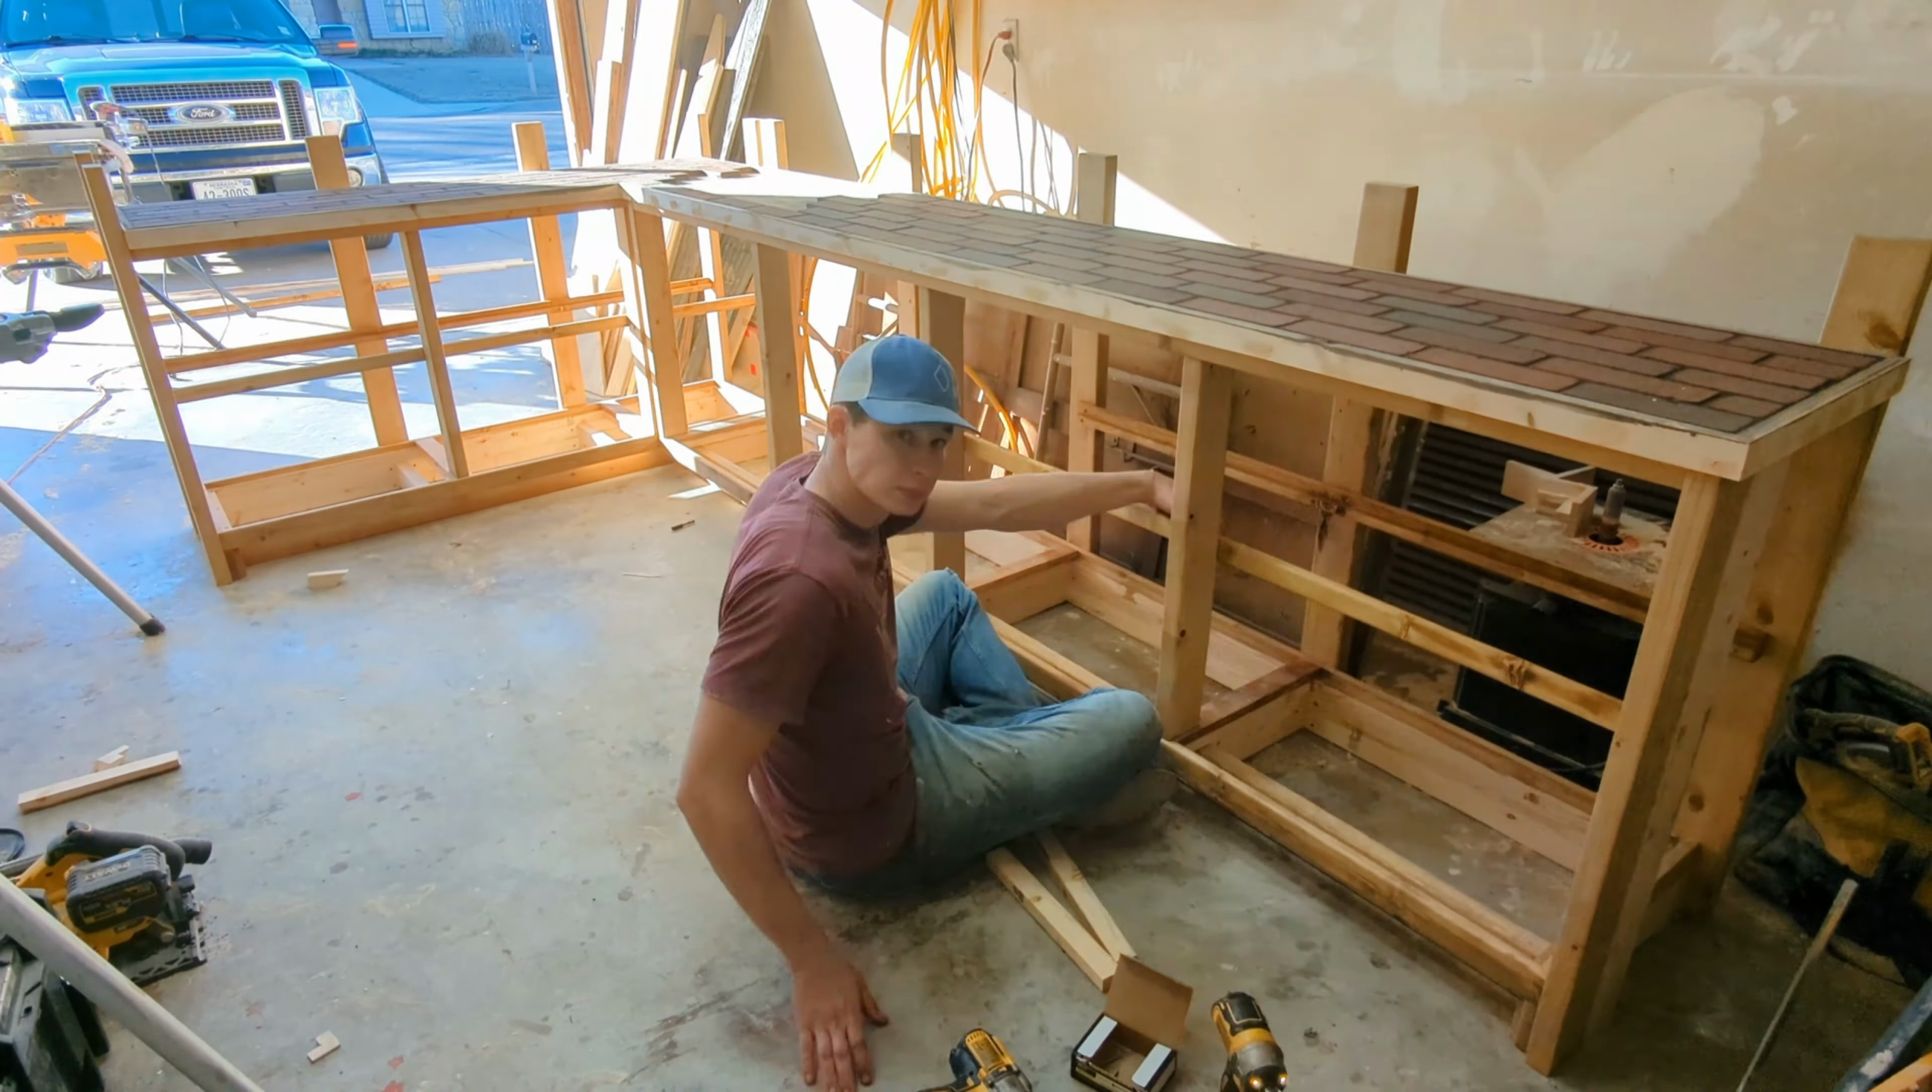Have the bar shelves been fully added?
No.